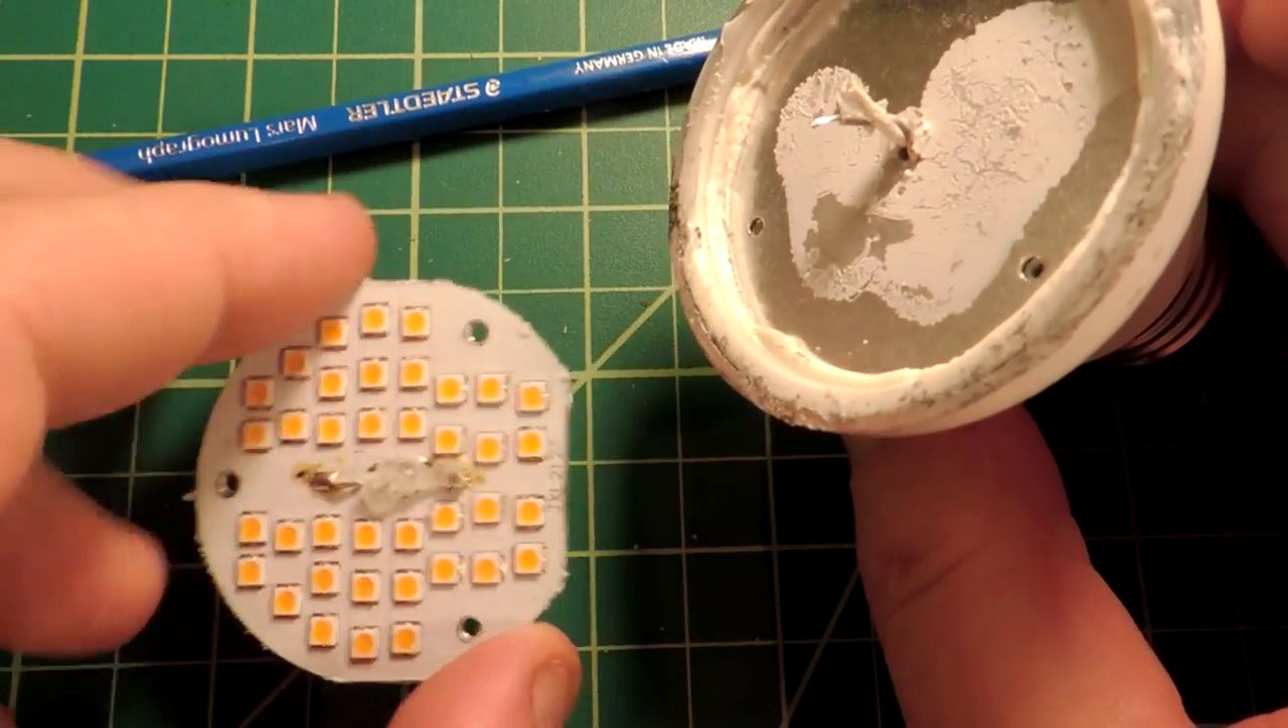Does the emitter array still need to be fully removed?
No.